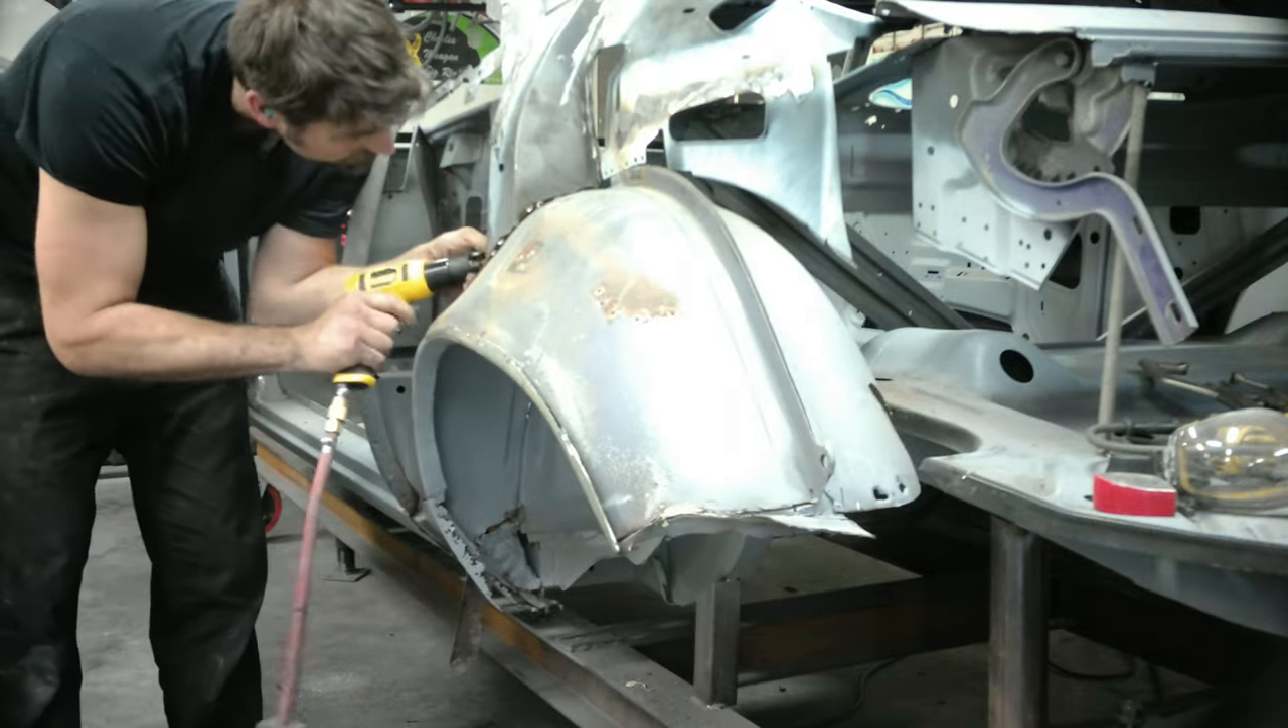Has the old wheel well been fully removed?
No.